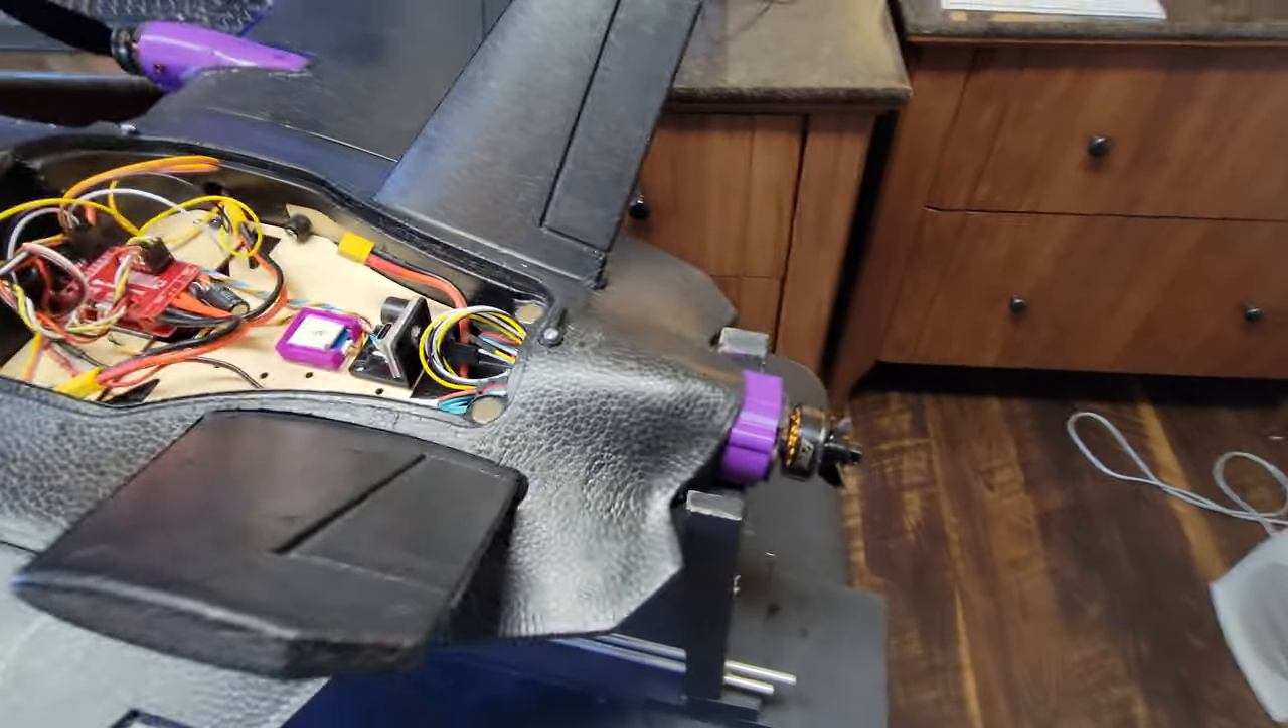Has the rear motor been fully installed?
Yes.